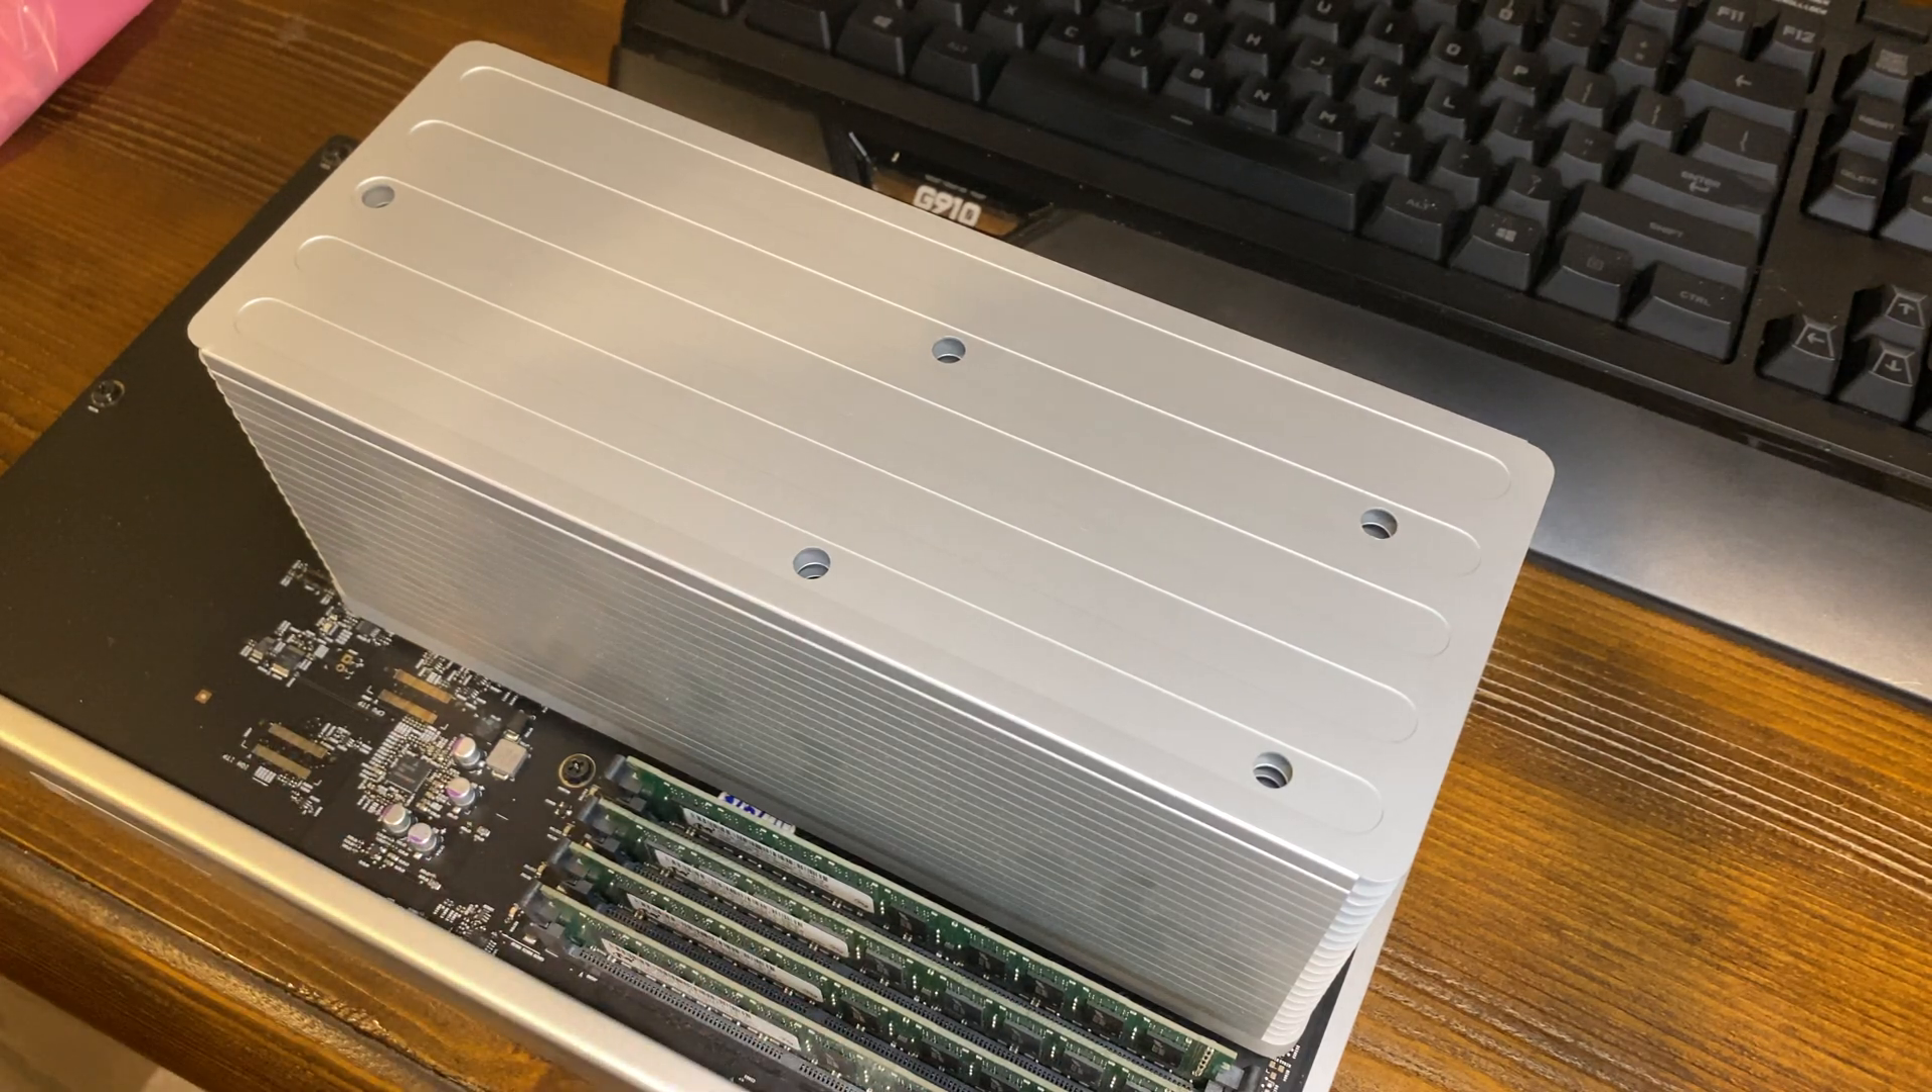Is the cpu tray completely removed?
Yes.